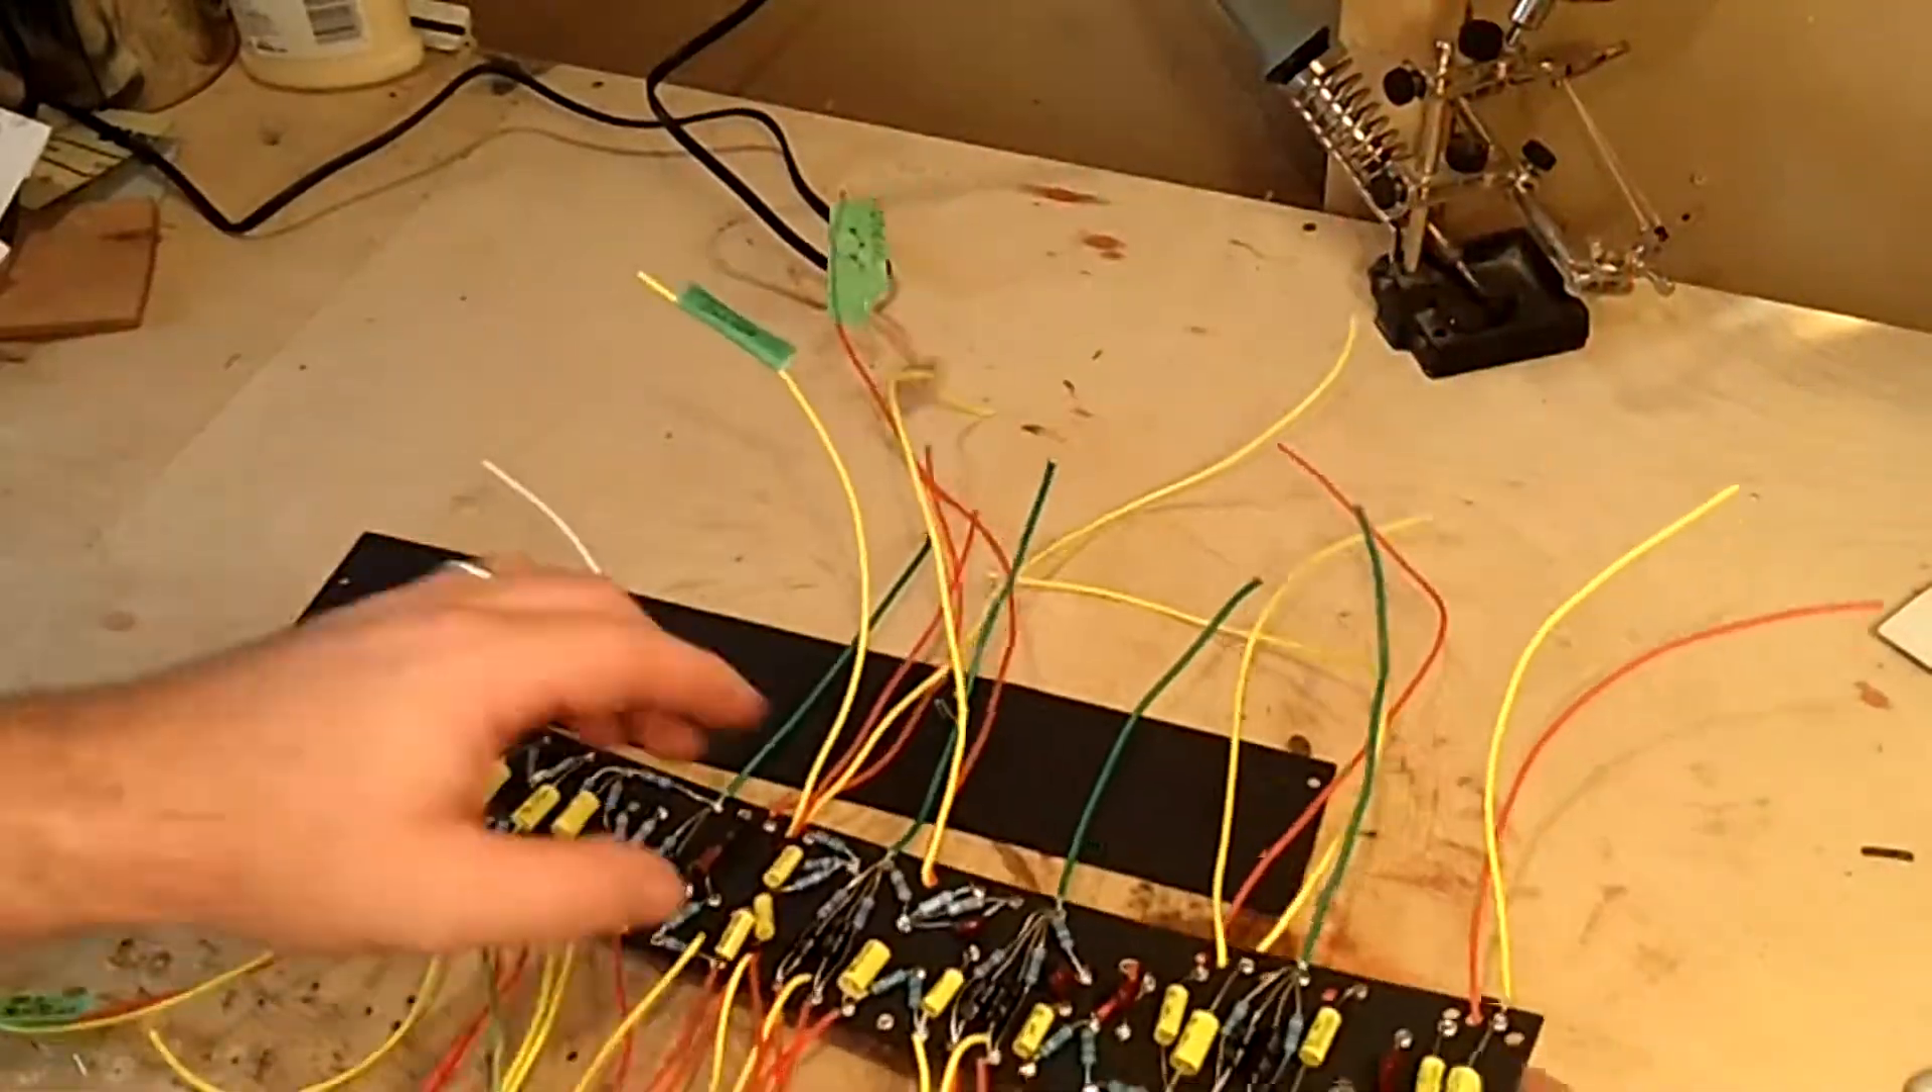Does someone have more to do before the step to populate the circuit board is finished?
No.